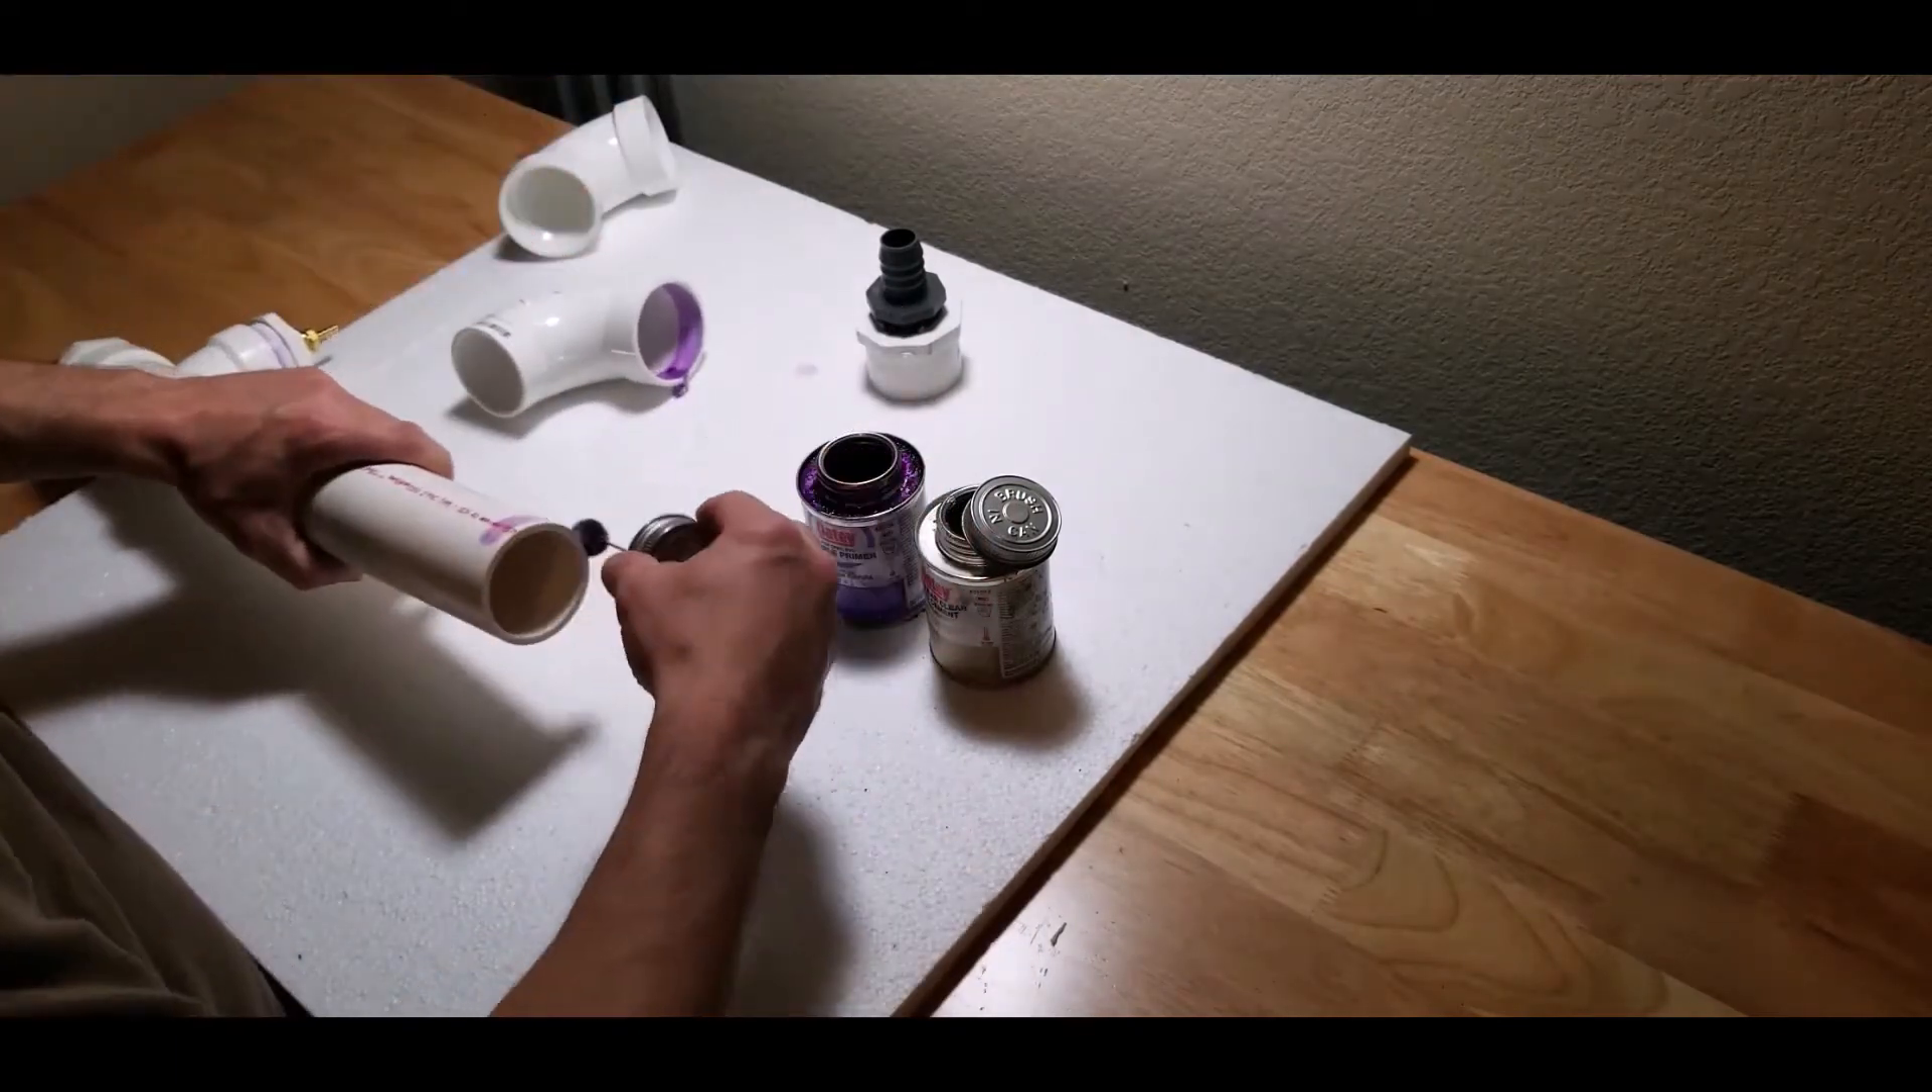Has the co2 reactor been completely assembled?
No.